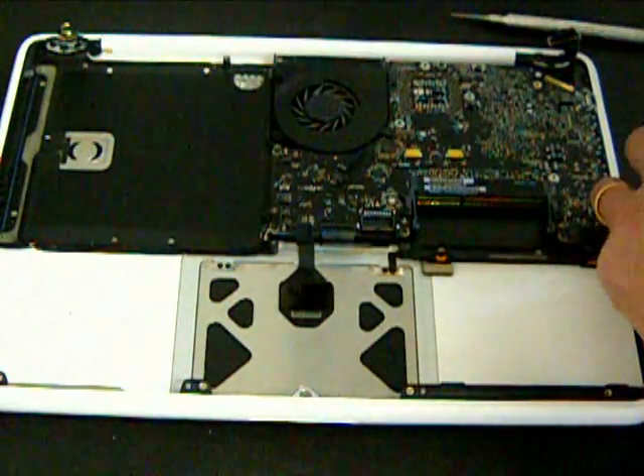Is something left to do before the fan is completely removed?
Yes.